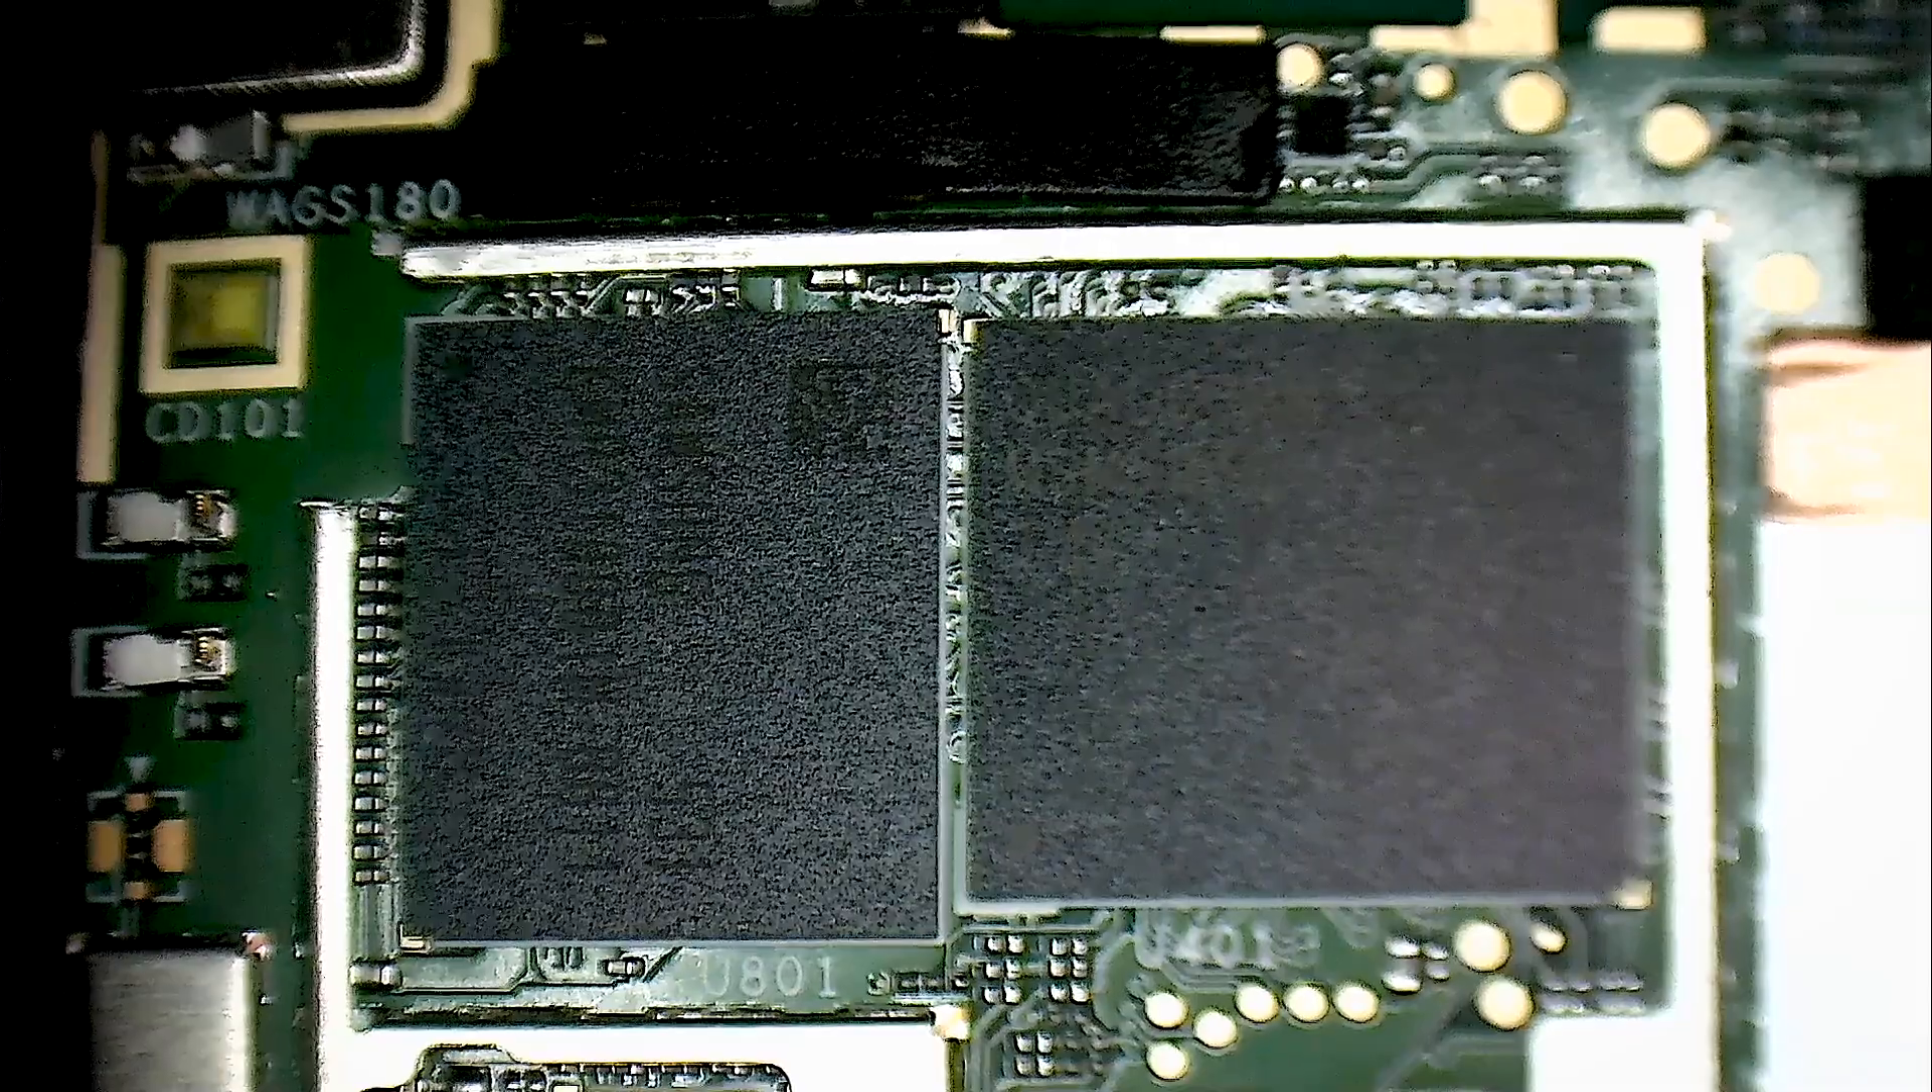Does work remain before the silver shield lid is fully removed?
No.